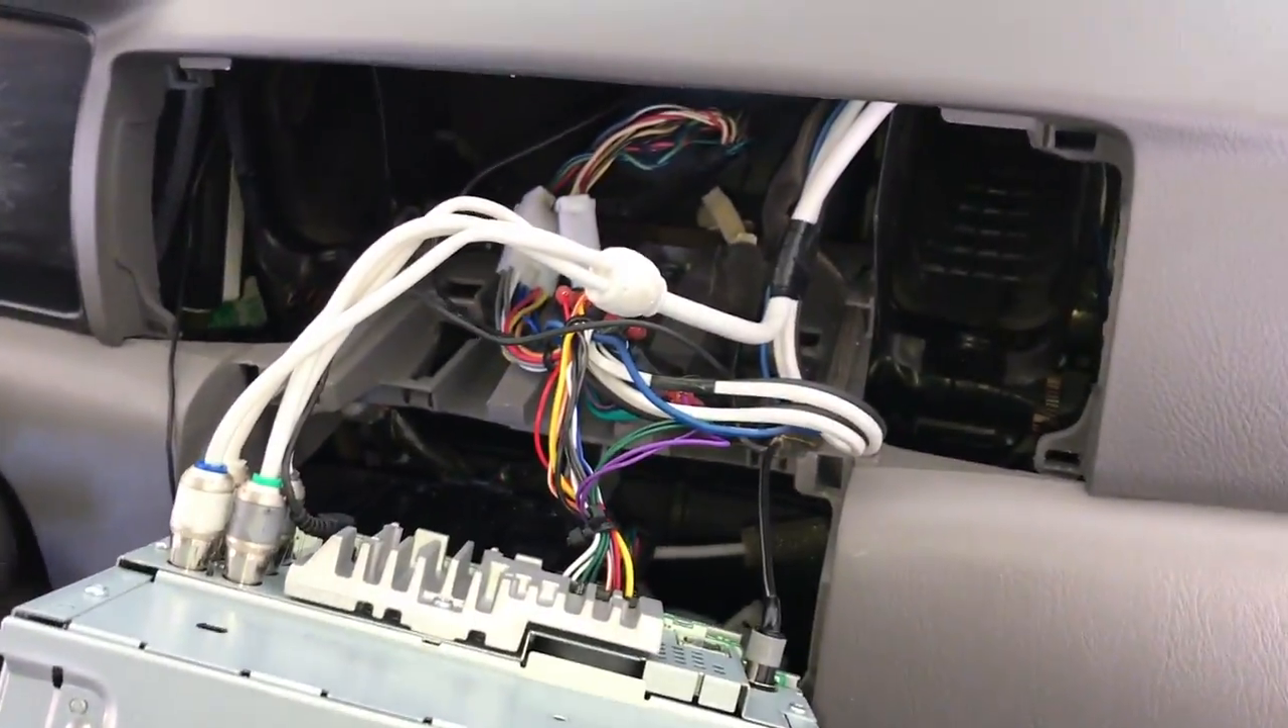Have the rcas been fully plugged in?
Yes.